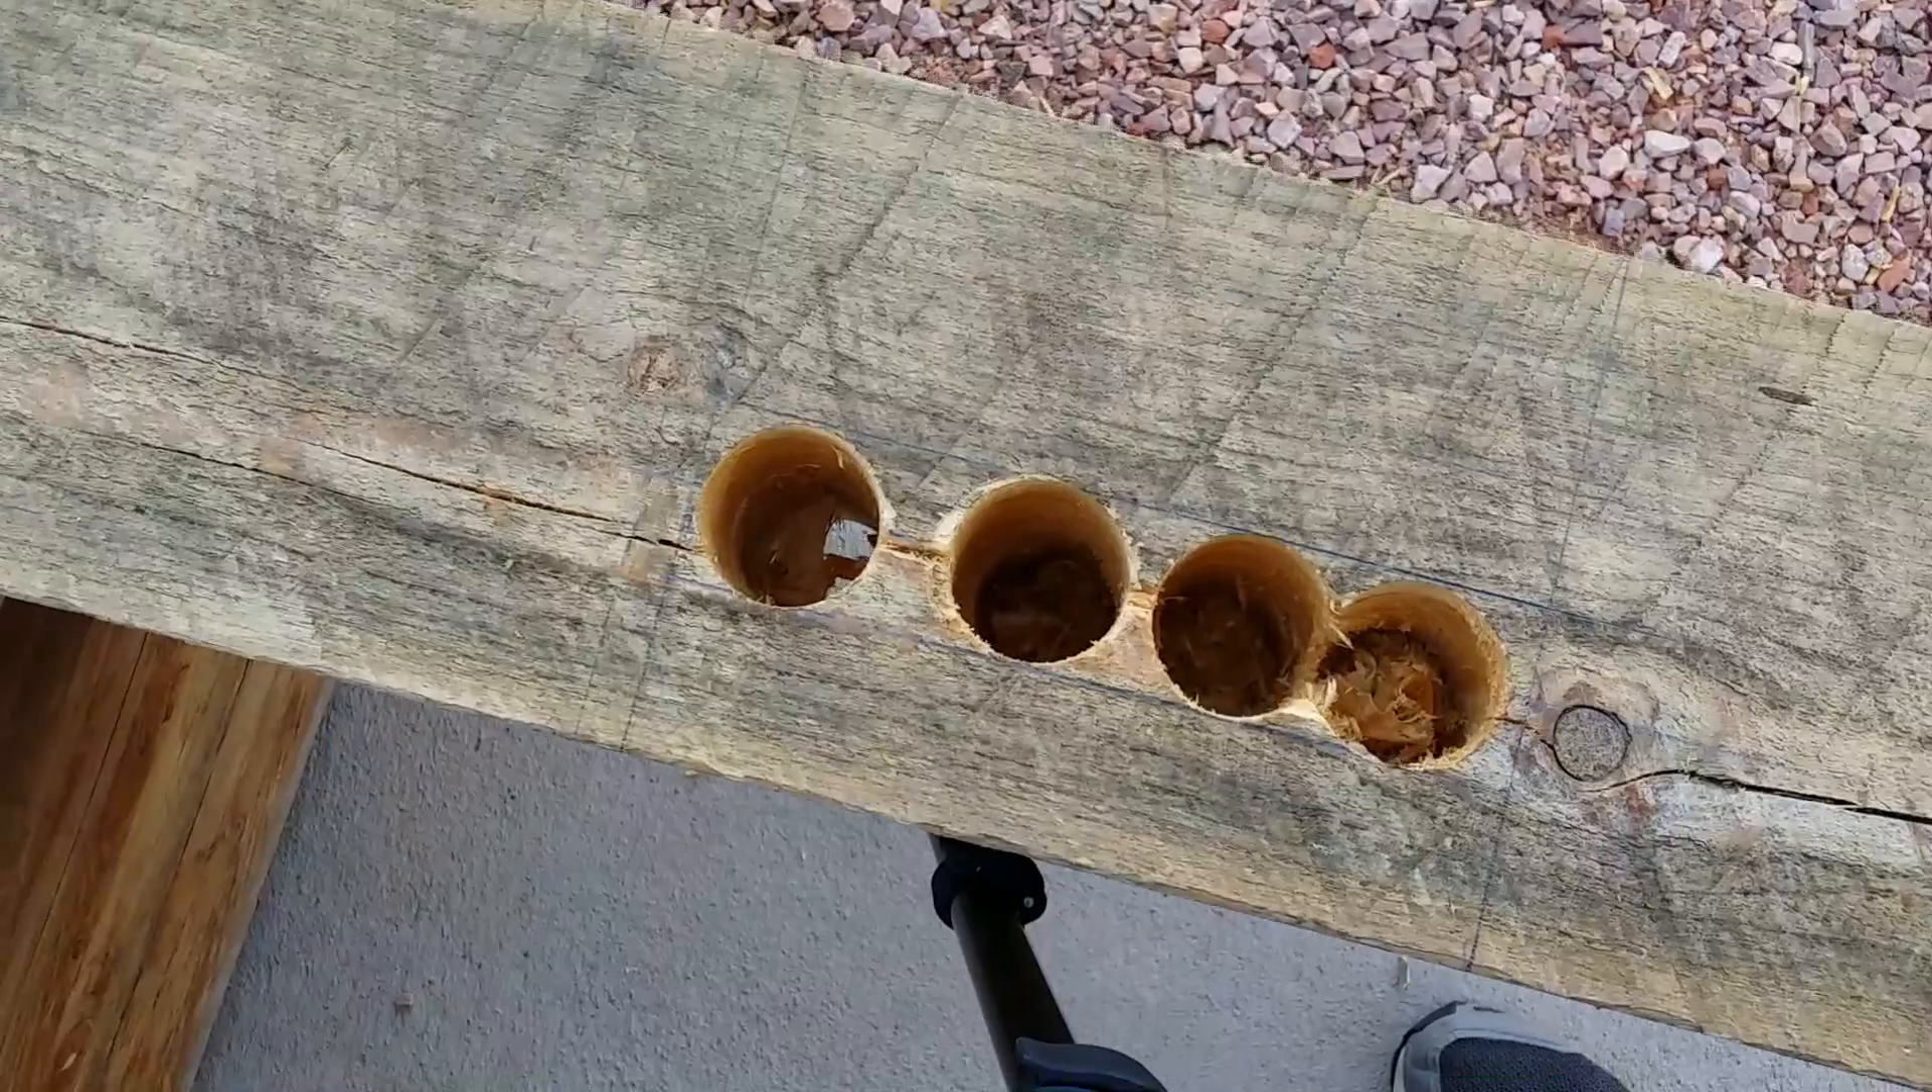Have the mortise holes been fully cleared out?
No.